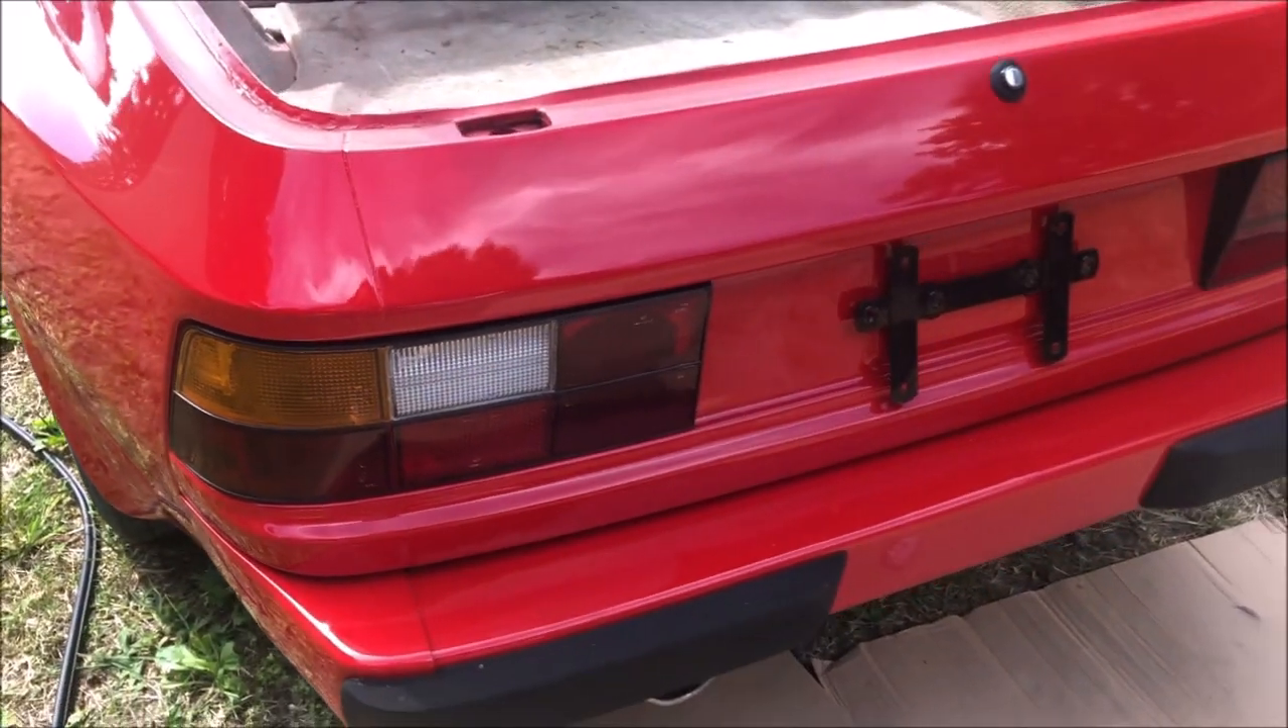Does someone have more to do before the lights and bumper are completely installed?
No.